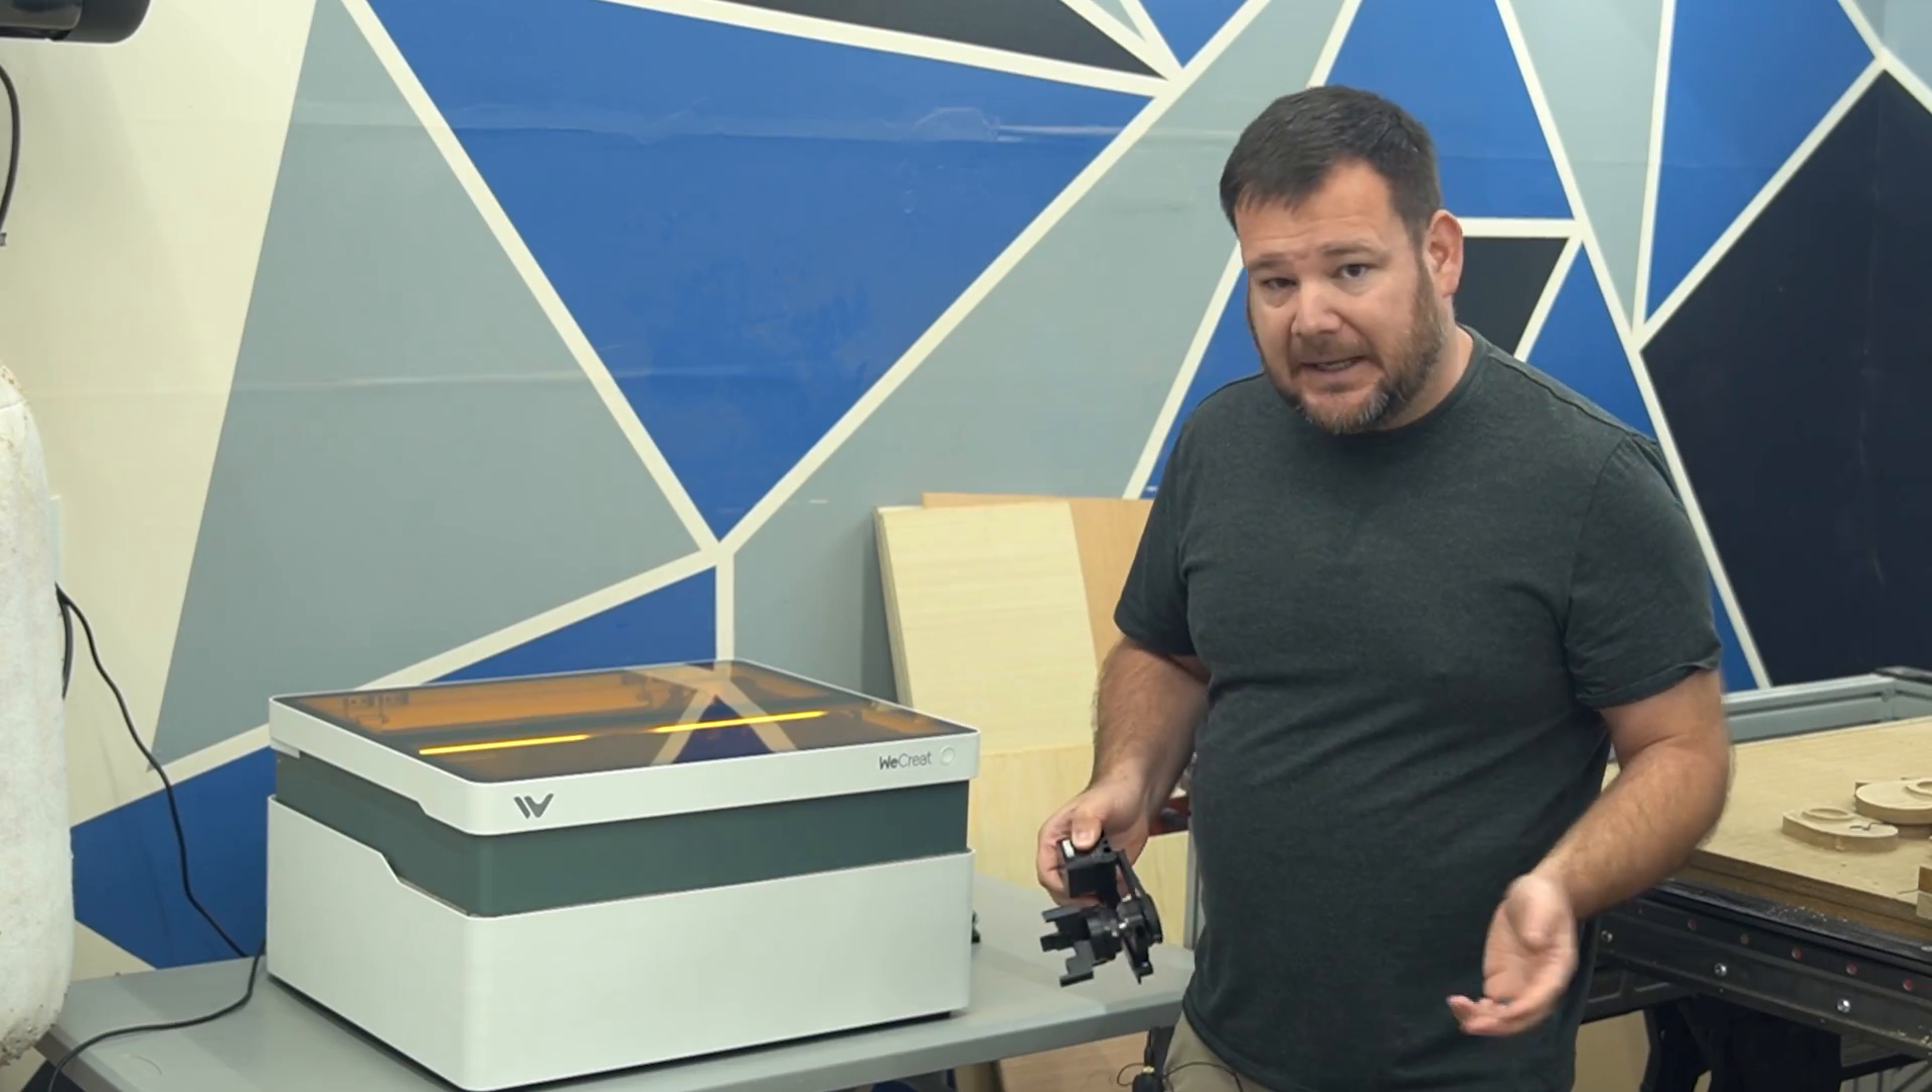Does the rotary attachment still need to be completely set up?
Yes.